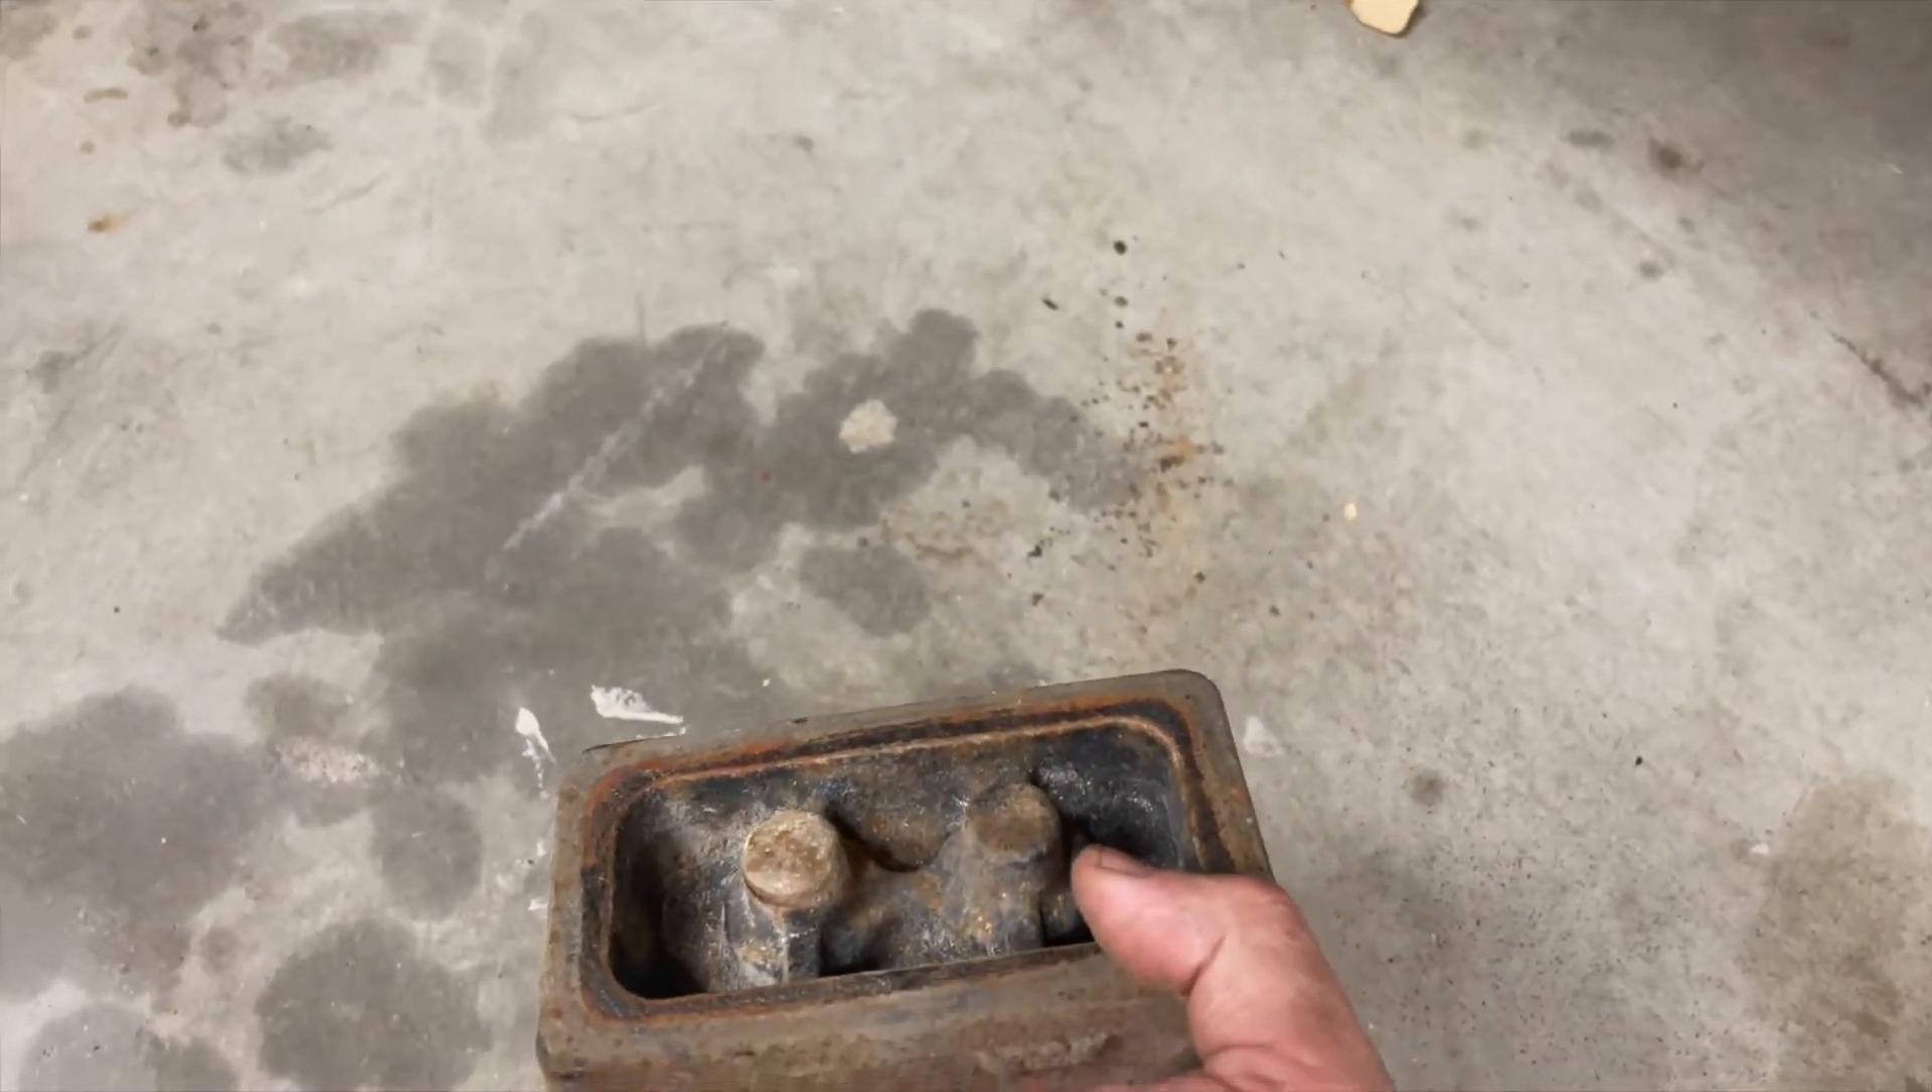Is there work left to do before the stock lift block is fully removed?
No.